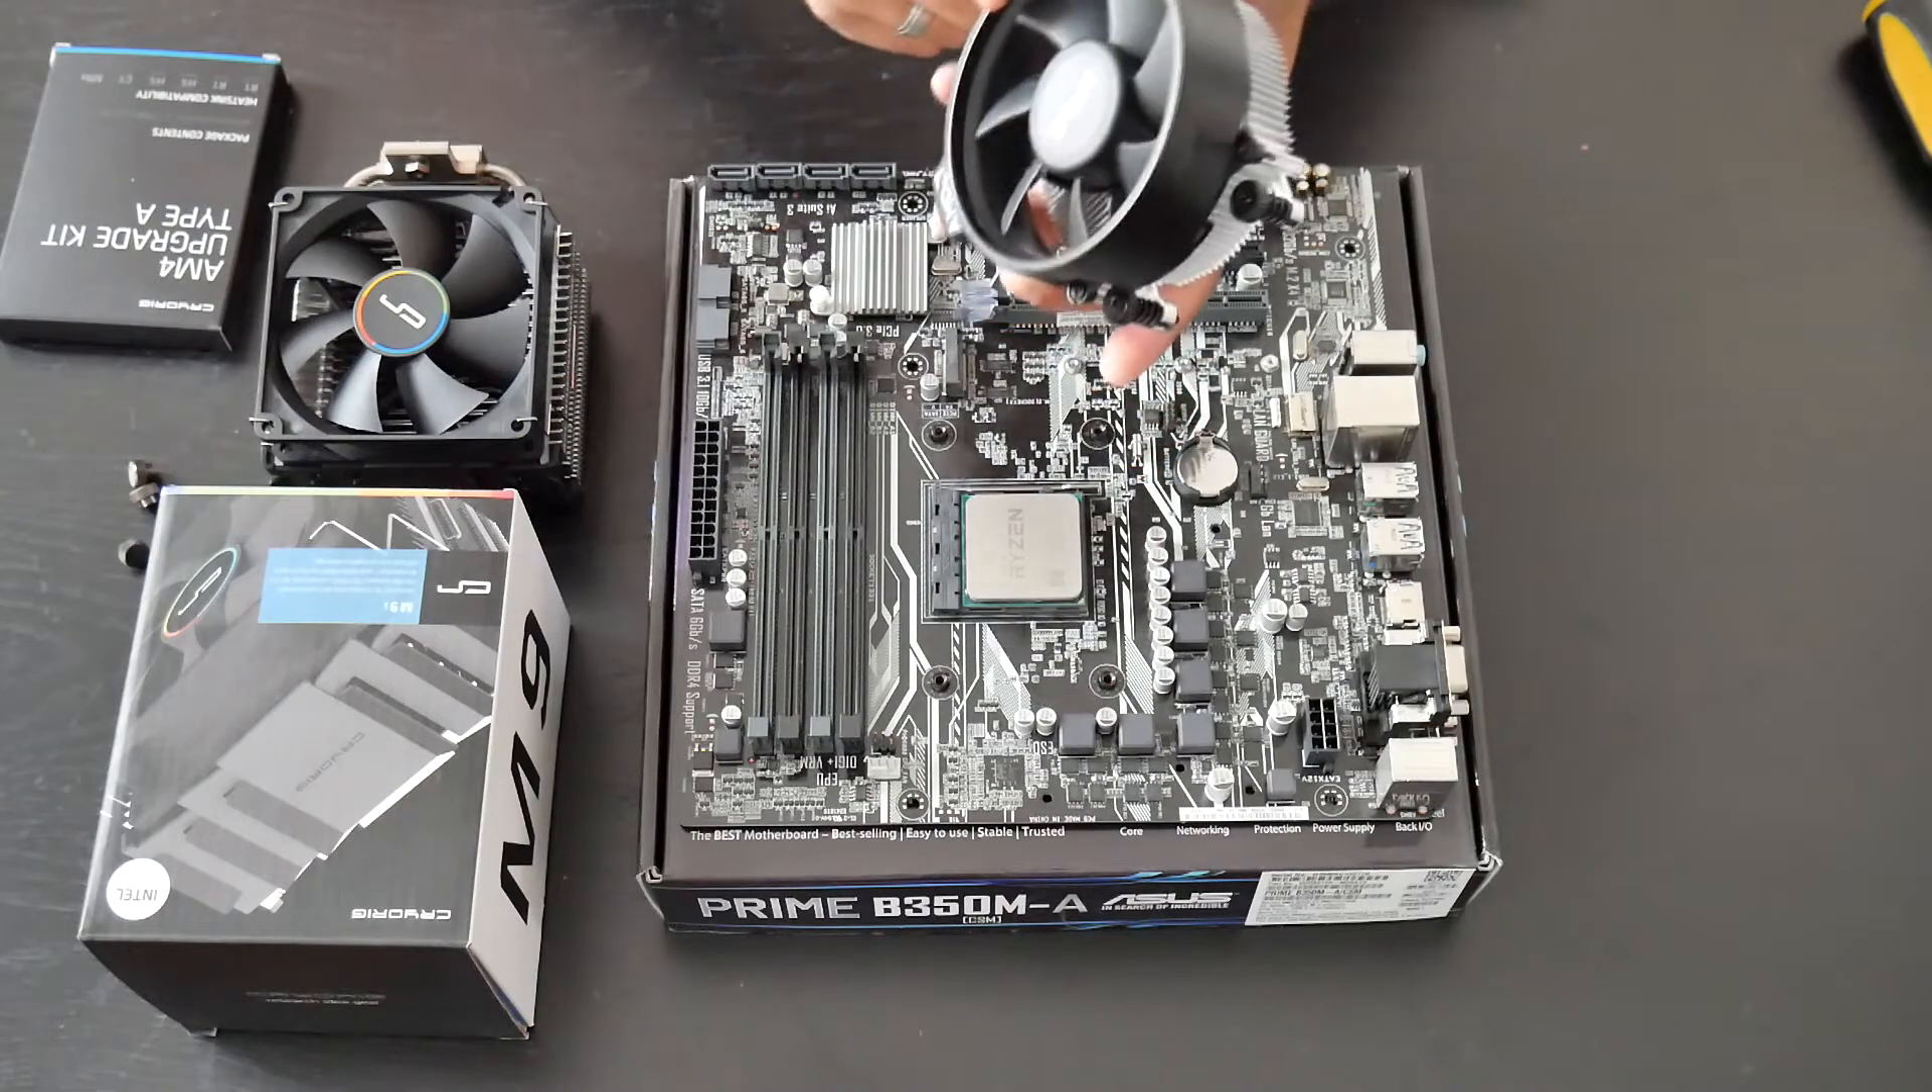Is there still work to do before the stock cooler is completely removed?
No.